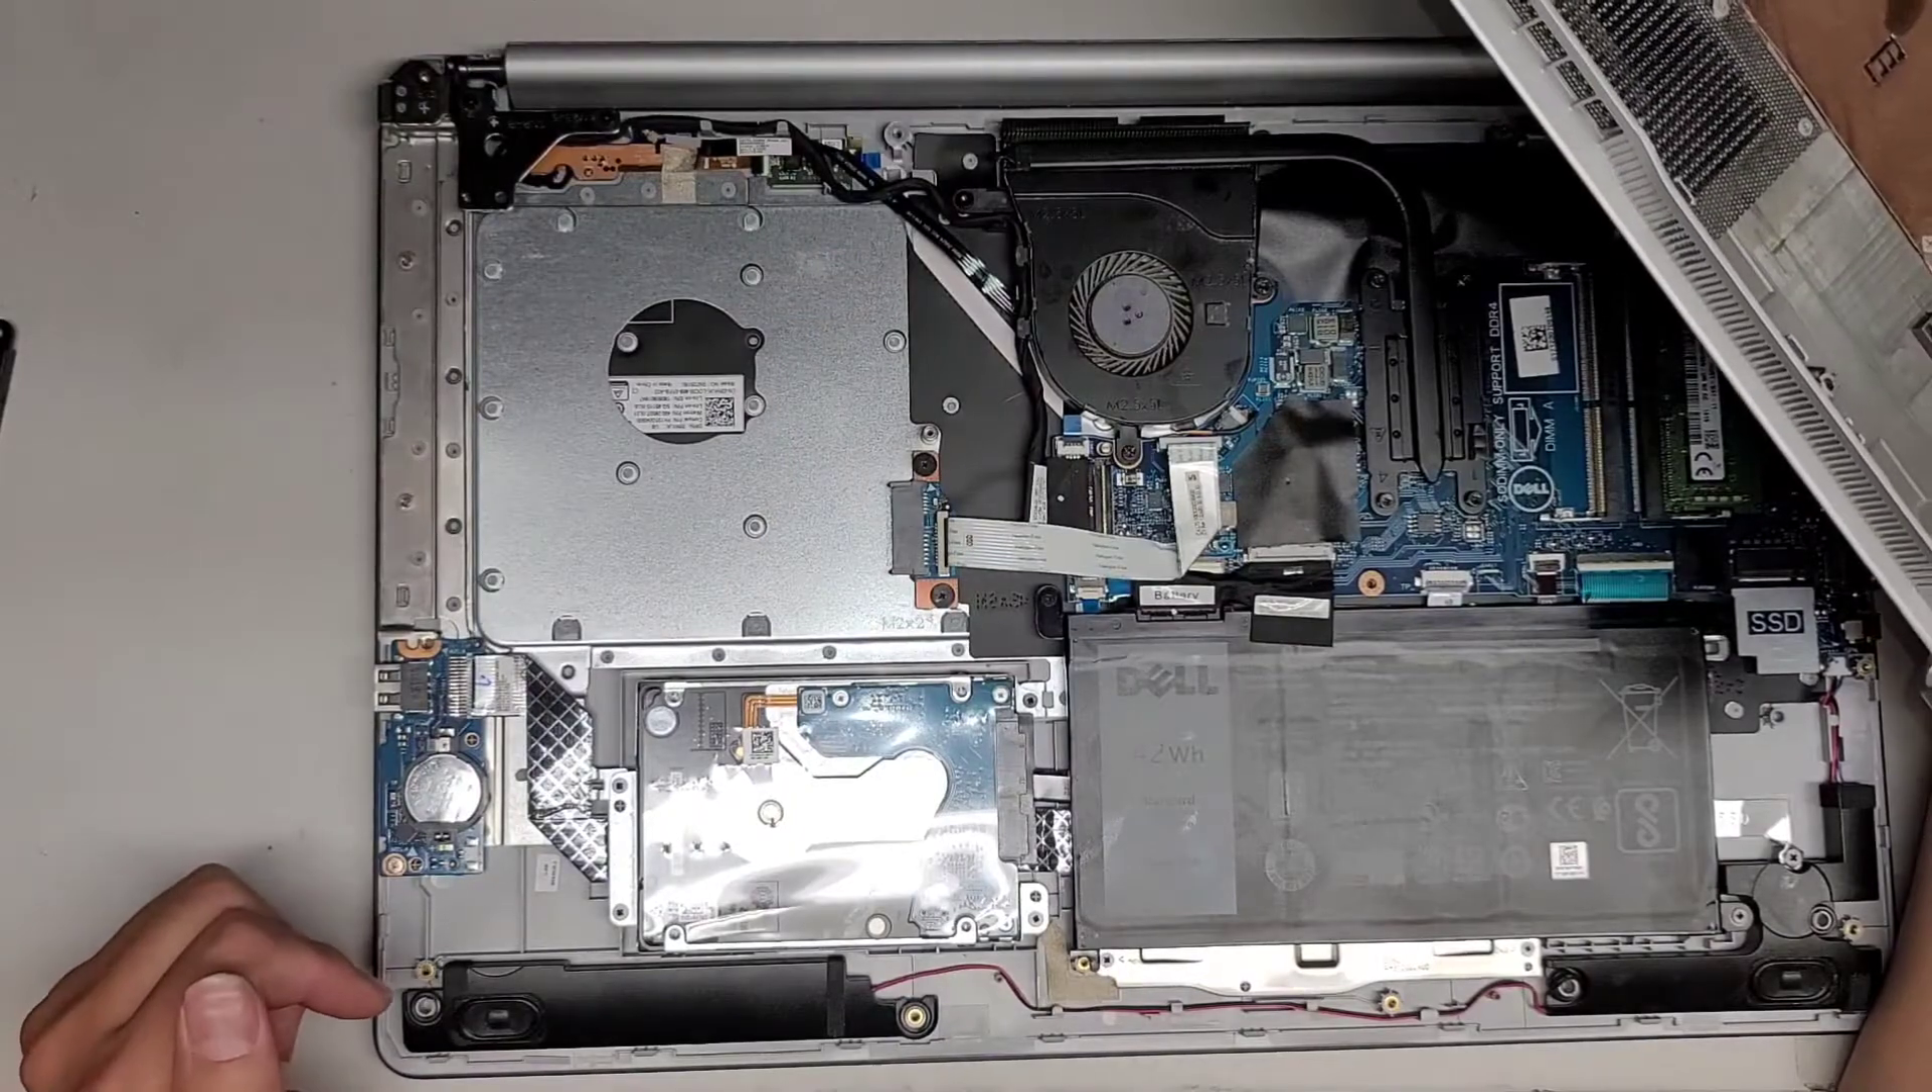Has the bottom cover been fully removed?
Yes.